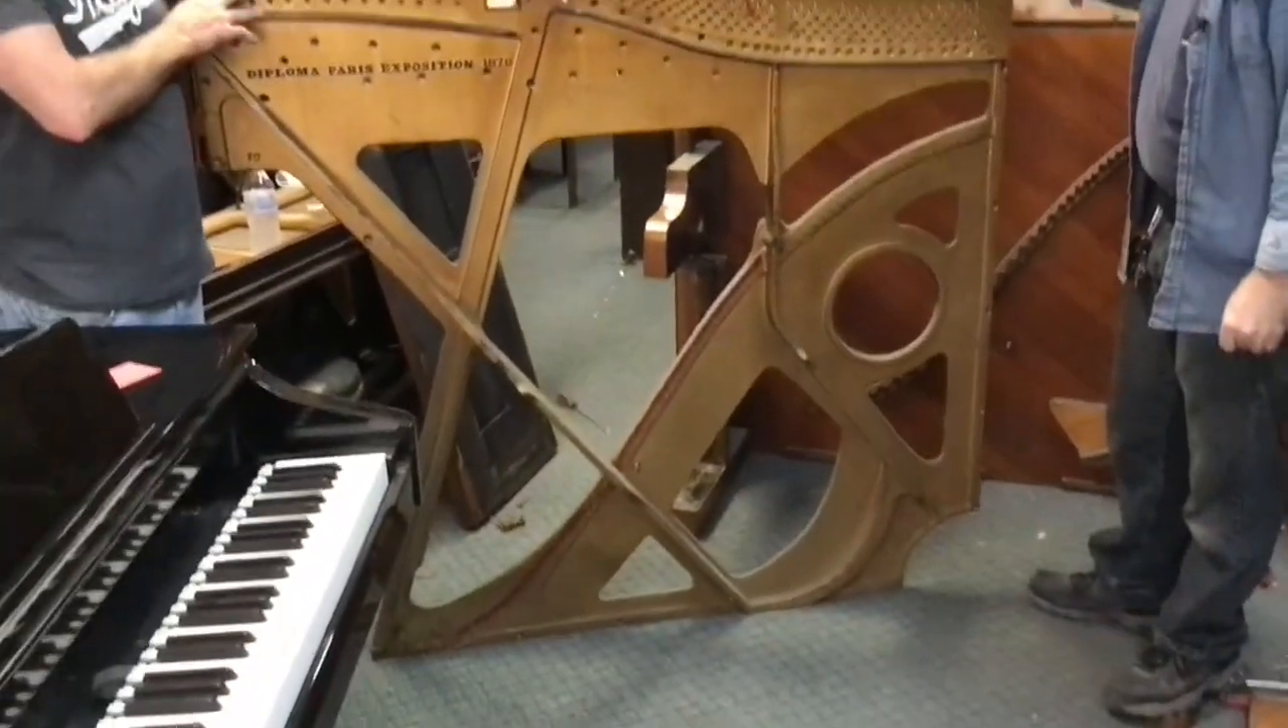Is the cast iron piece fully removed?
Yes.